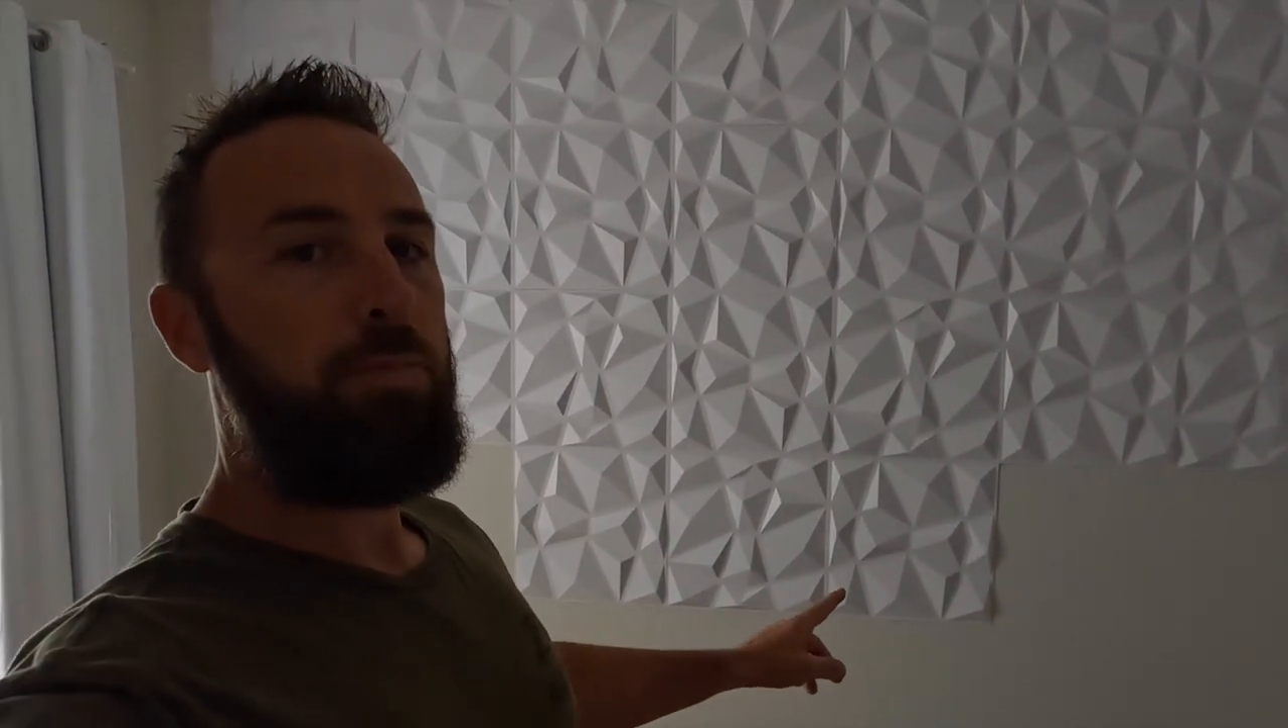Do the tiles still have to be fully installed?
Yes.